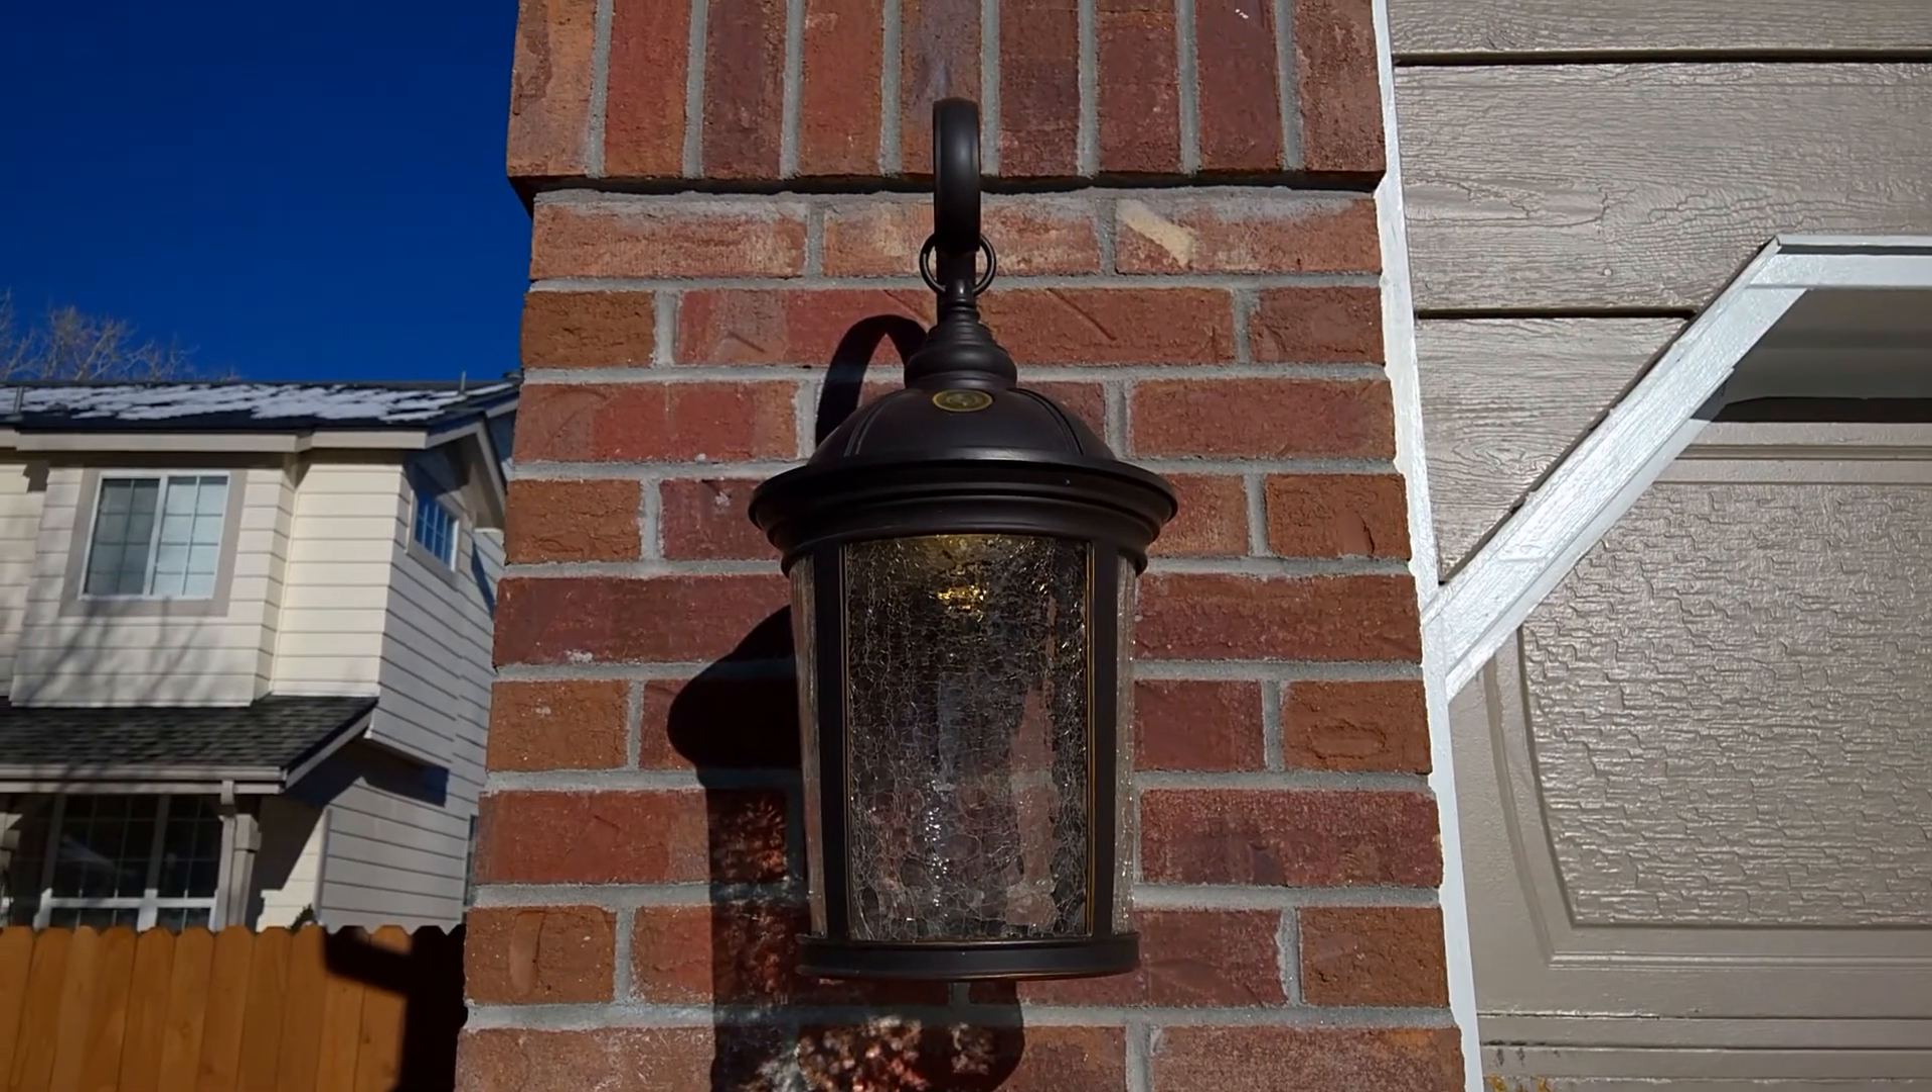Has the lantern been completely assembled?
Yes.